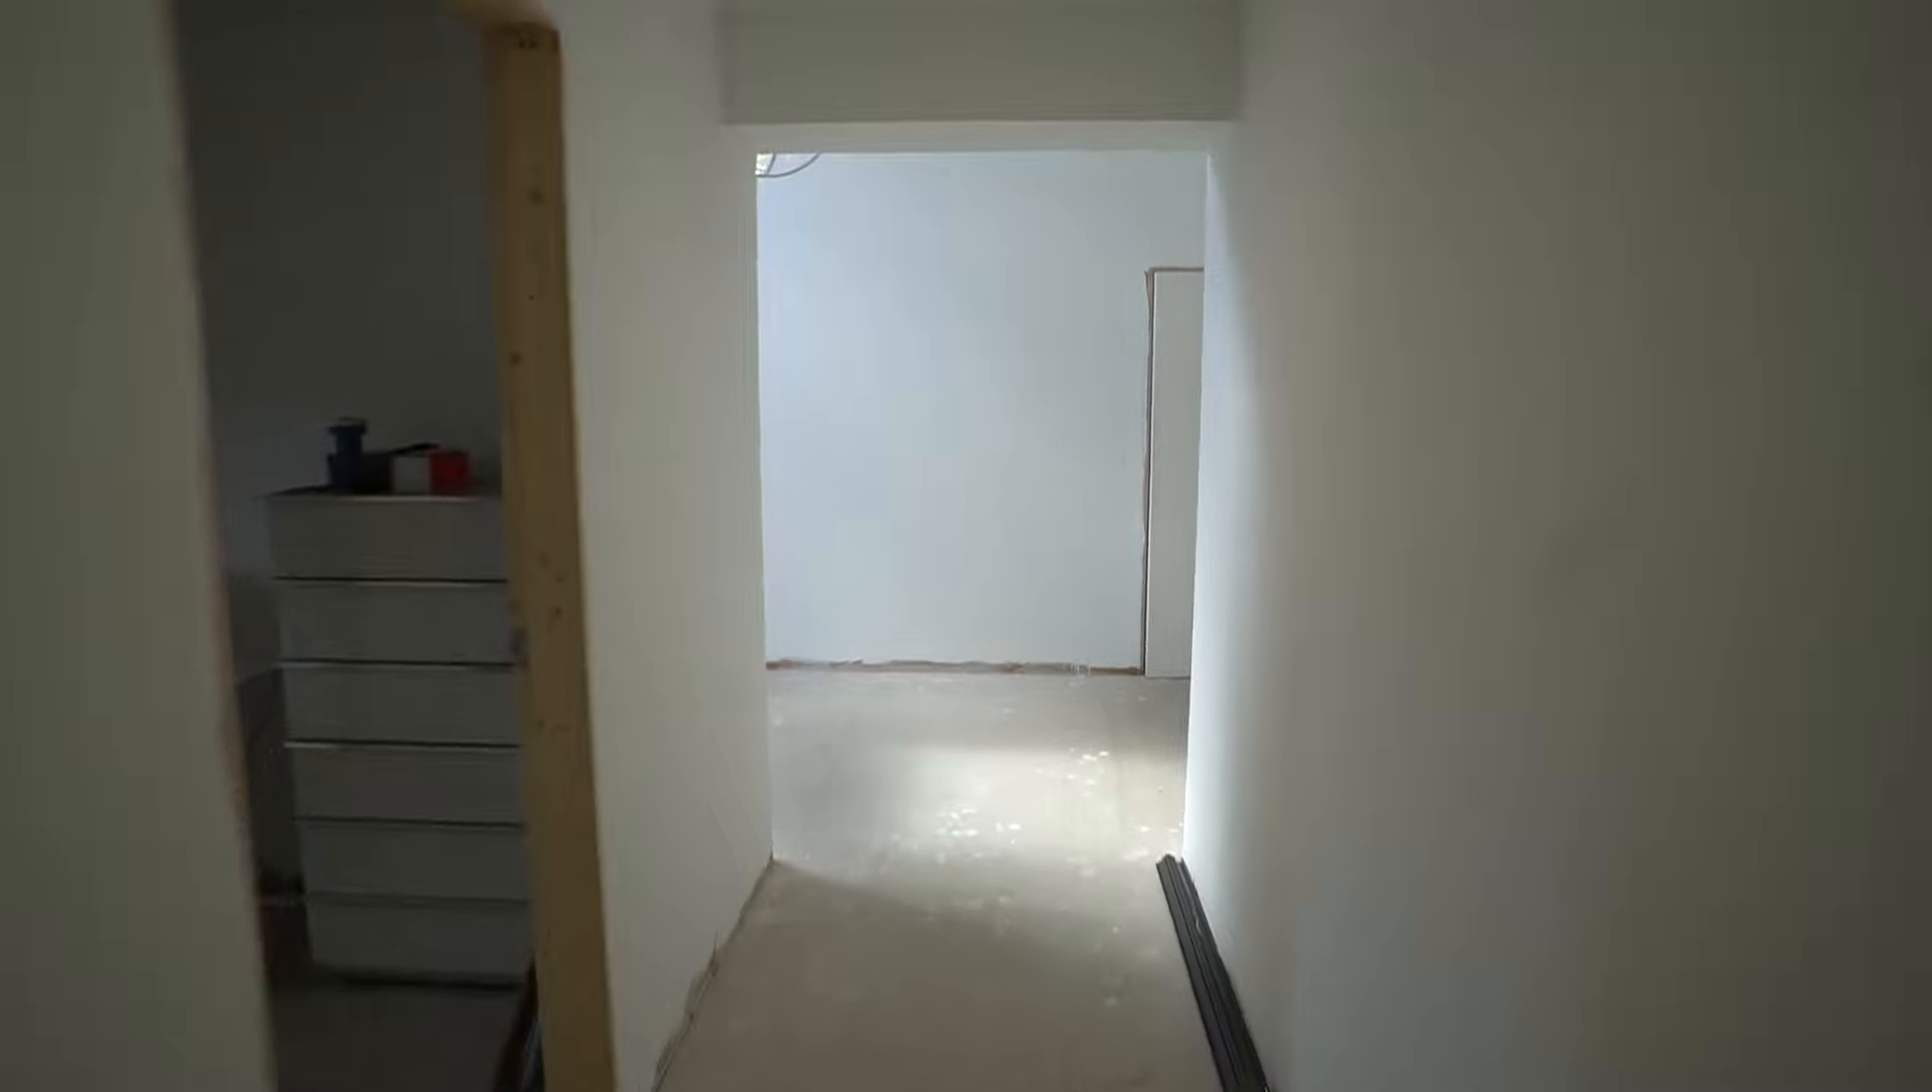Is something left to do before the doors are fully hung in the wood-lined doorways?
Yes.